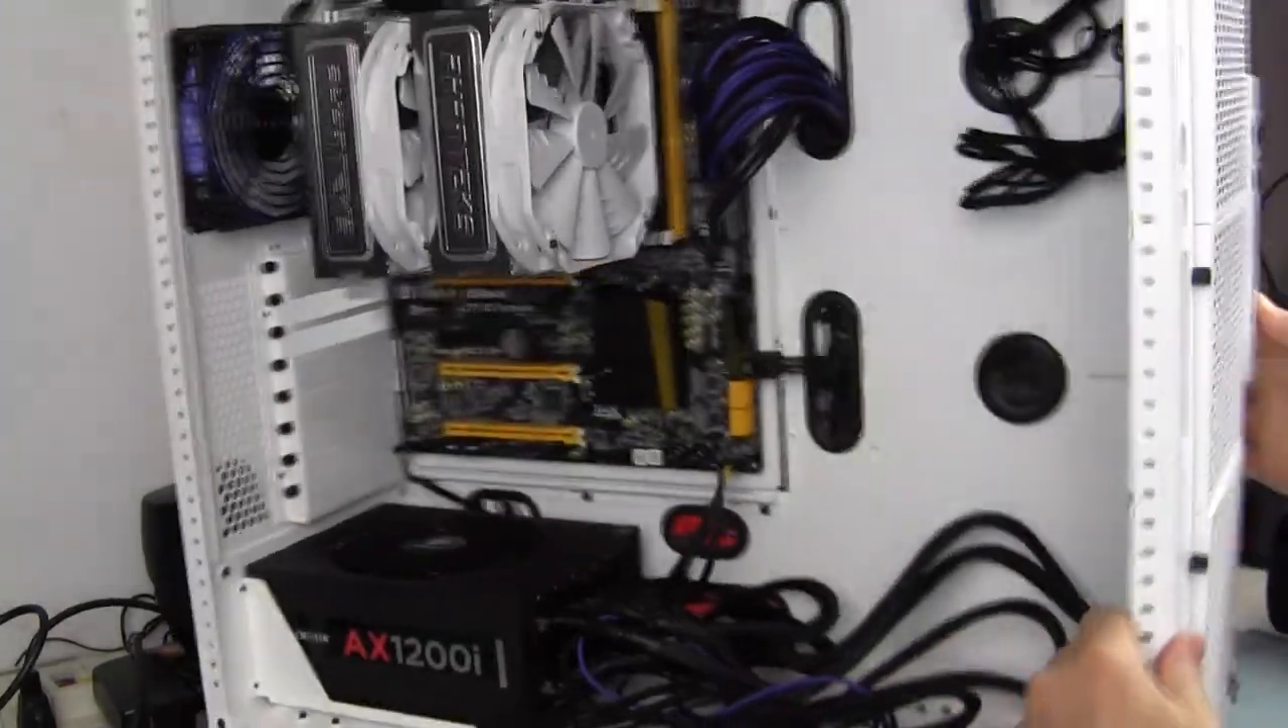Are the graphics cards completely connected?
No.